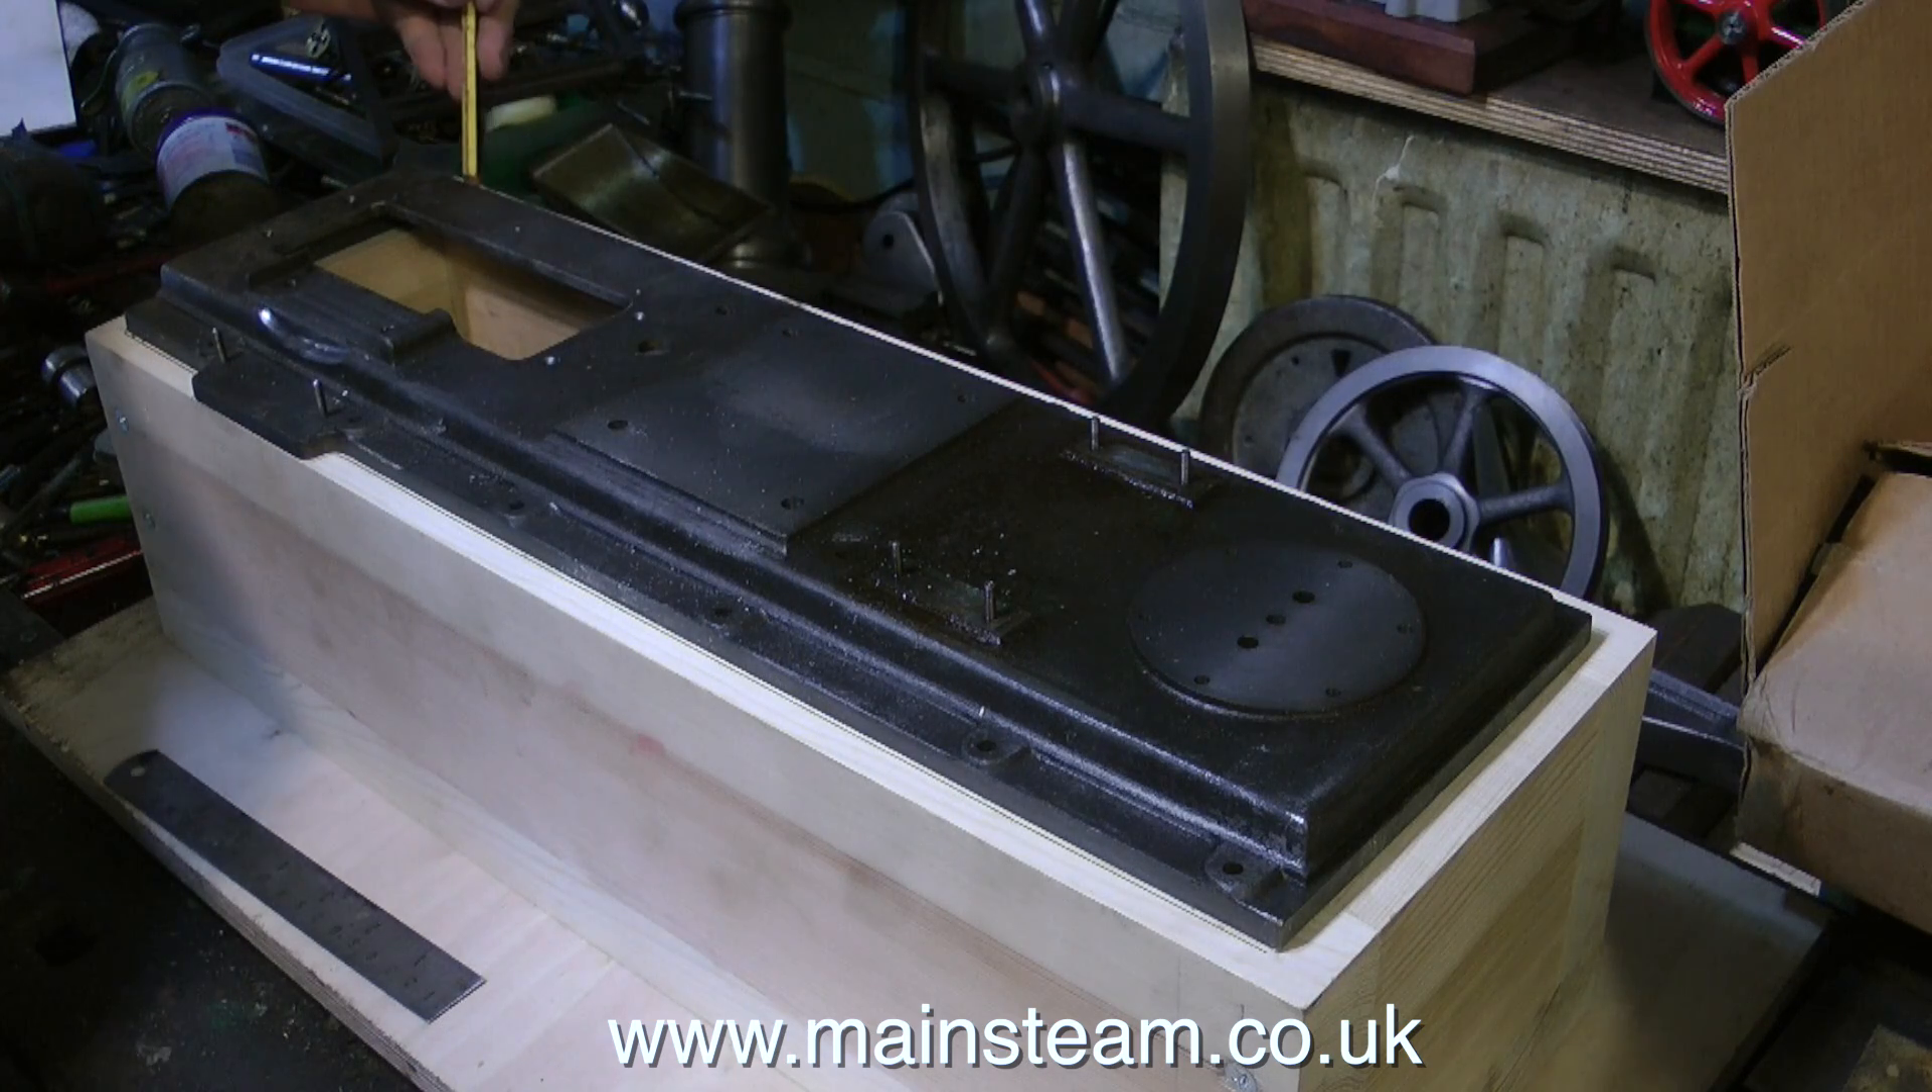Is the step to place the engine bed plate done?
Yes.